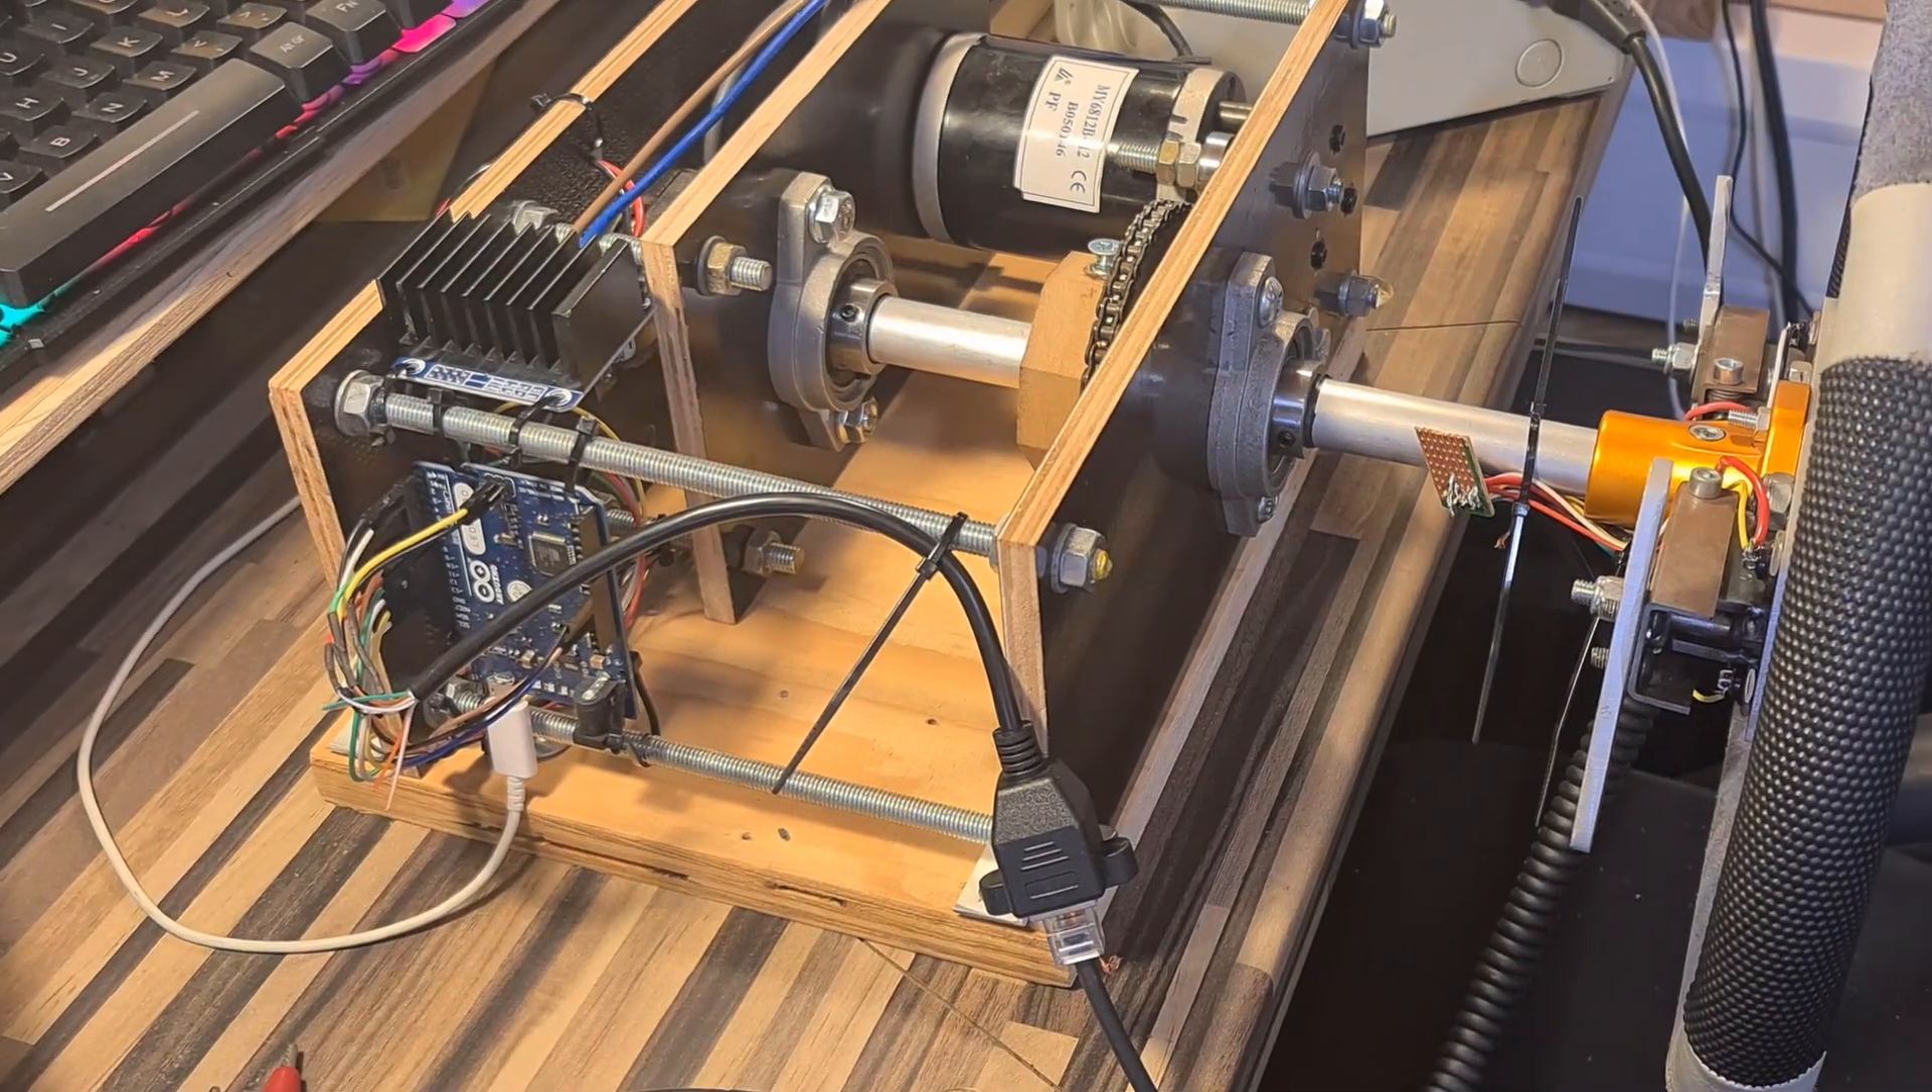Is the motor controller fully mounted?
Yes.